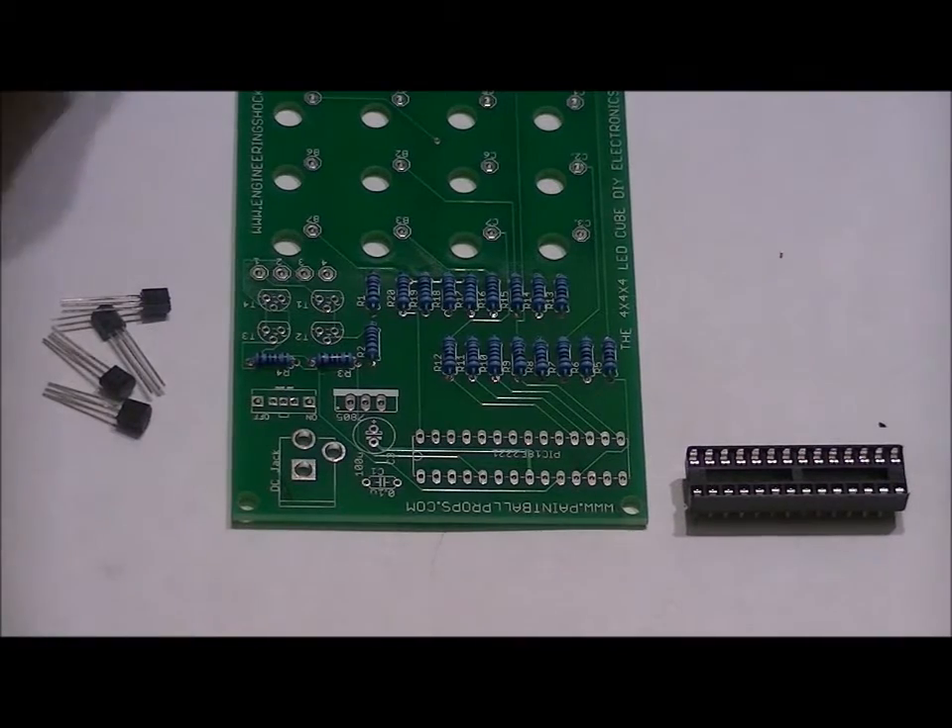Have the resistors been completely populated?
Yes.